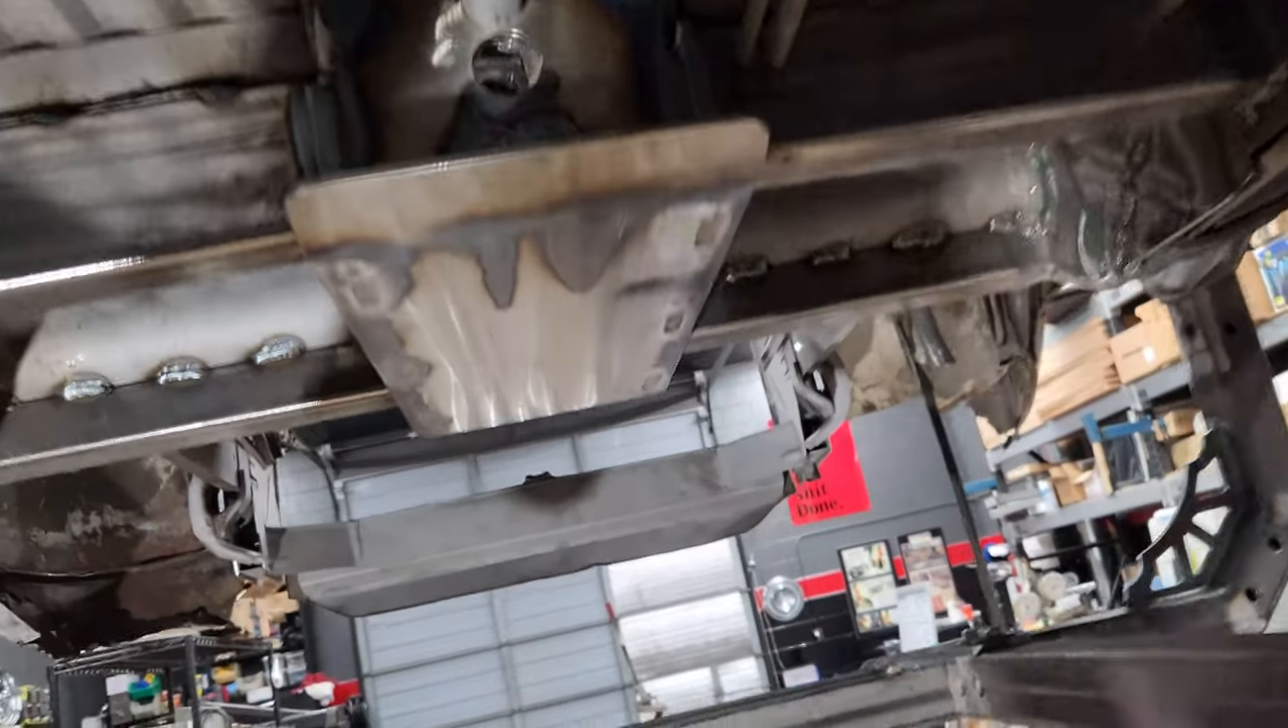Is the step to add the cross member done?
Yes.